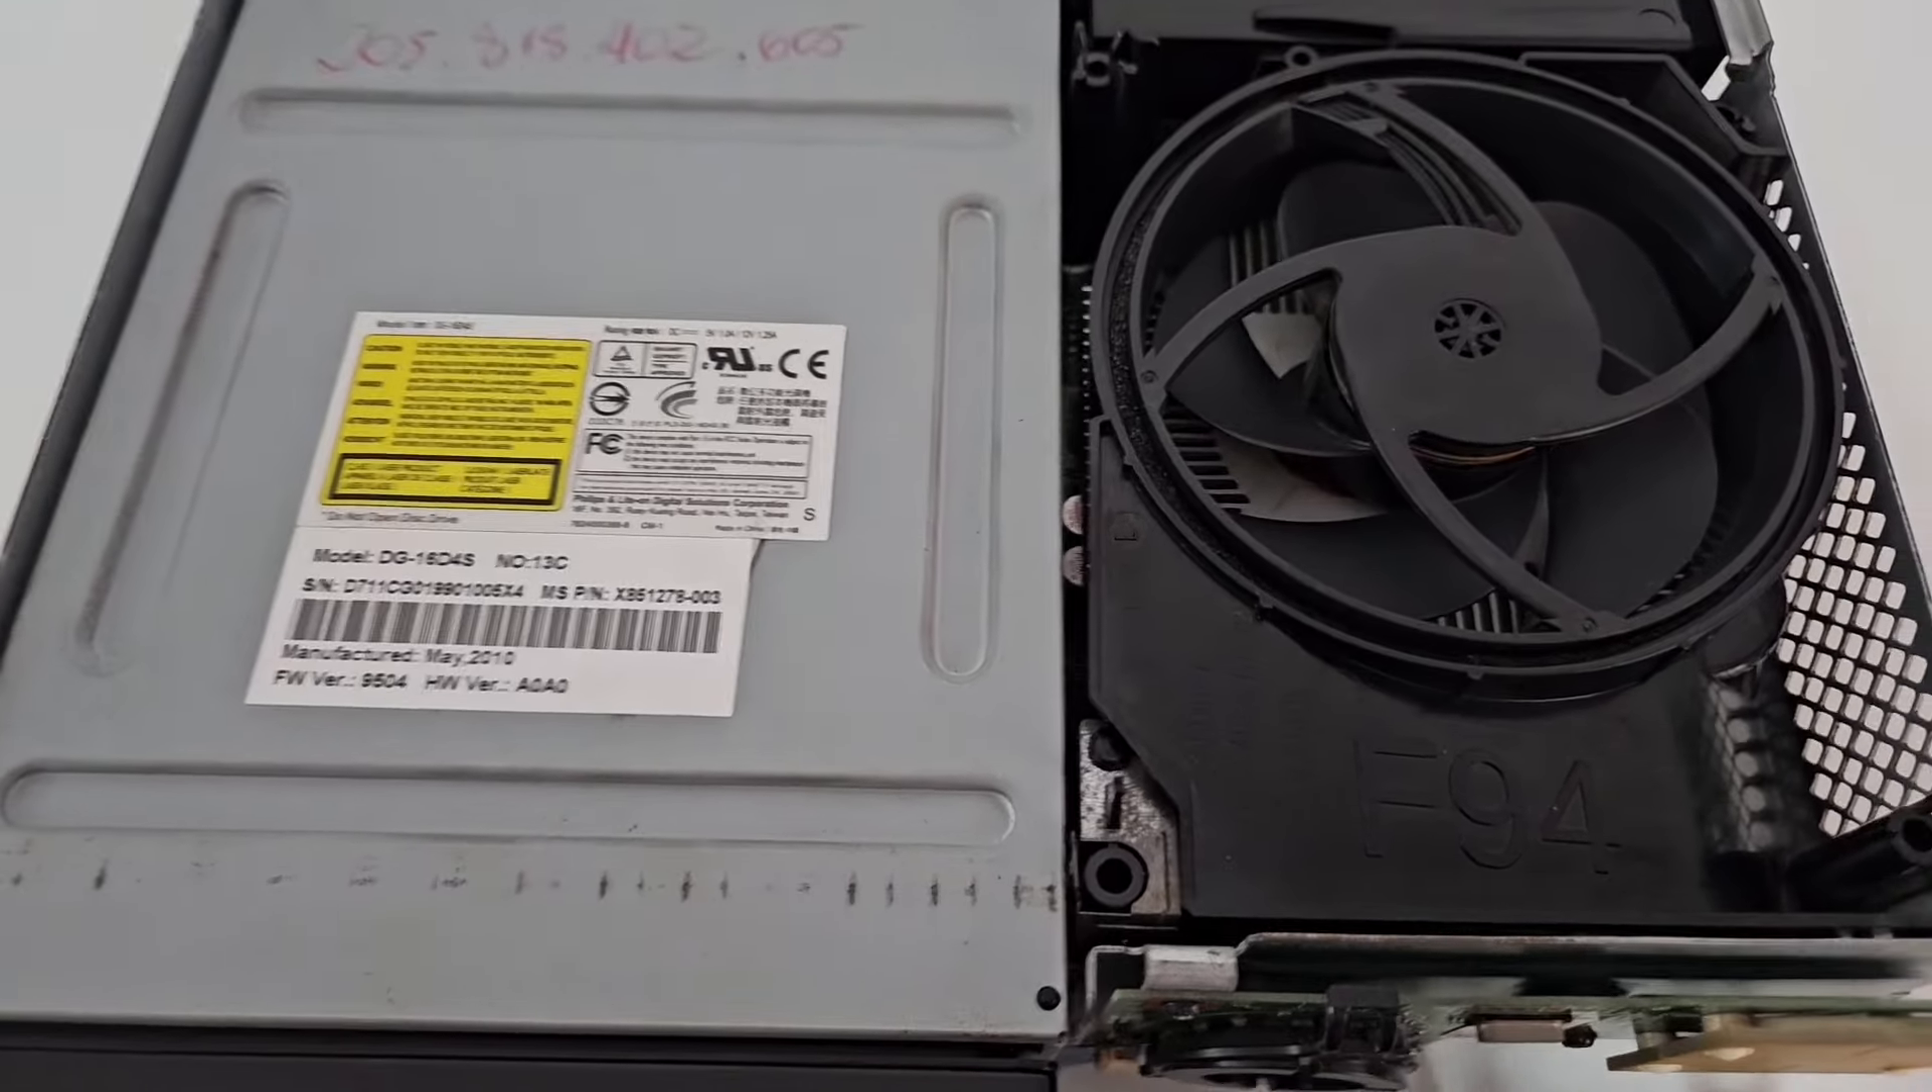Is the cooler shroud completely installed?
Yes.